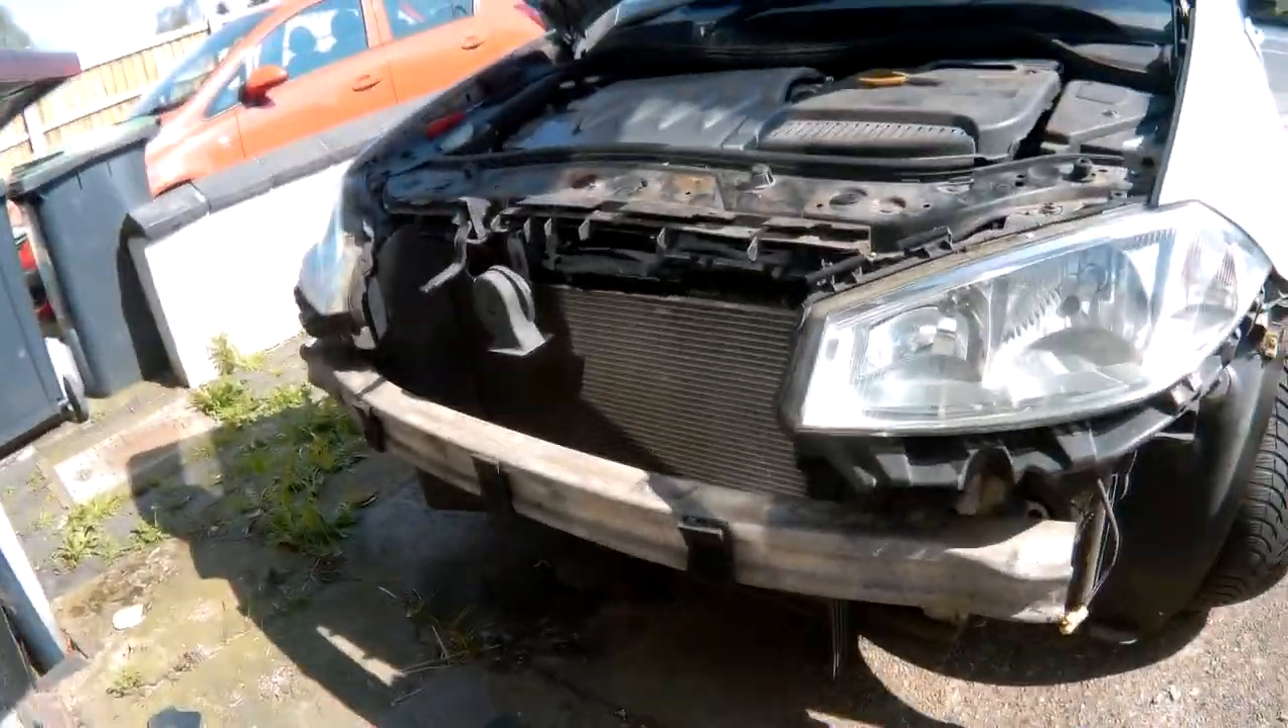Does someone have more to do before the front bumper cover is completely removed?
No.